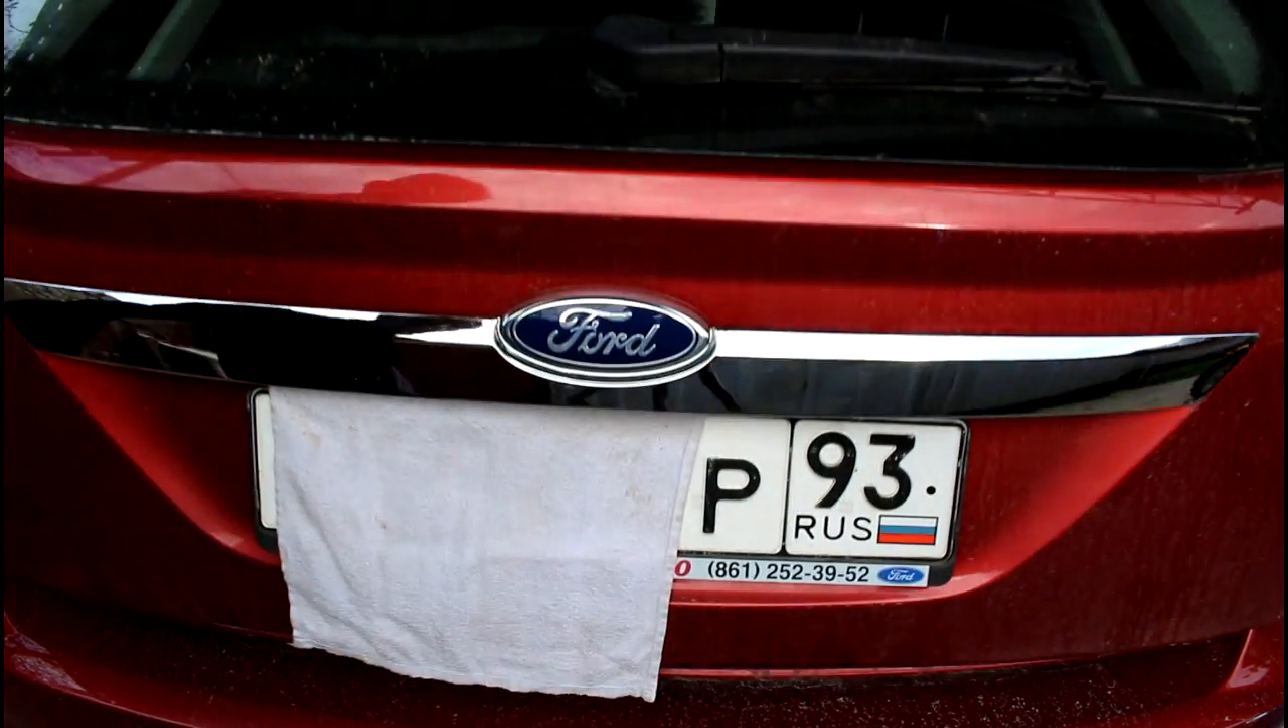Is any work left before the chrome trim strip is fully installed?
No.